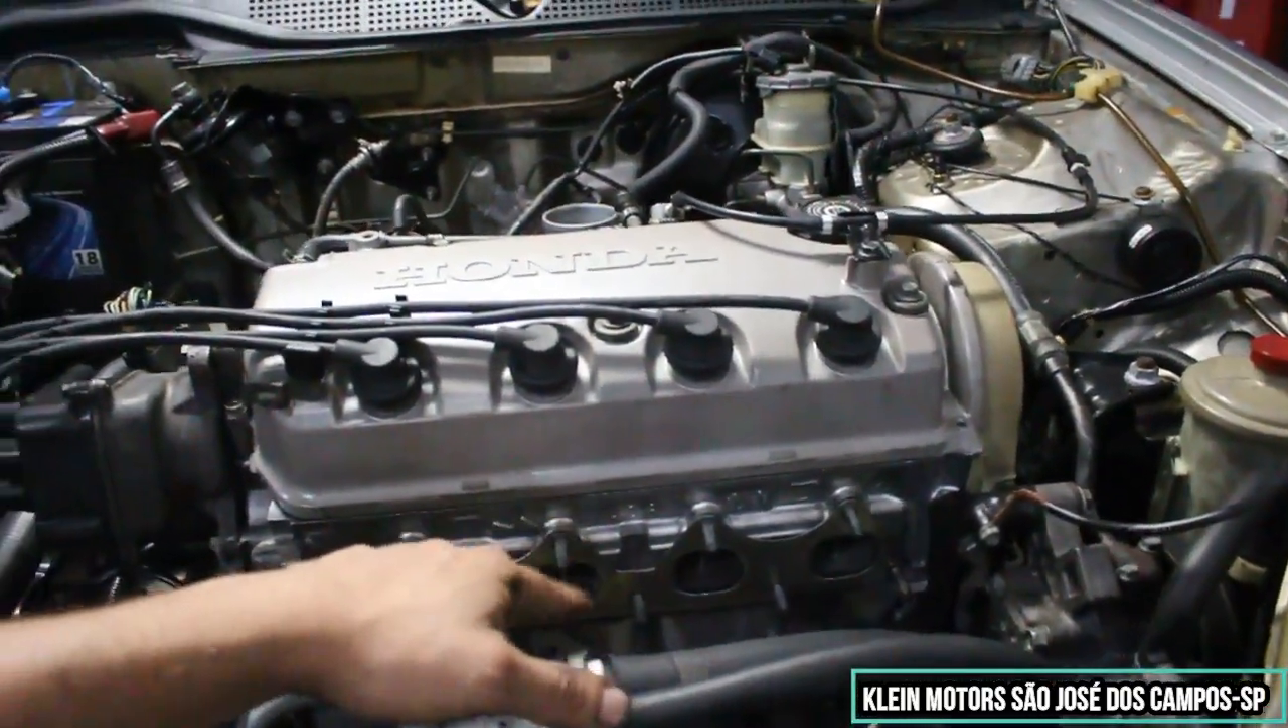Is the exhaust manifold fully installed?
No.